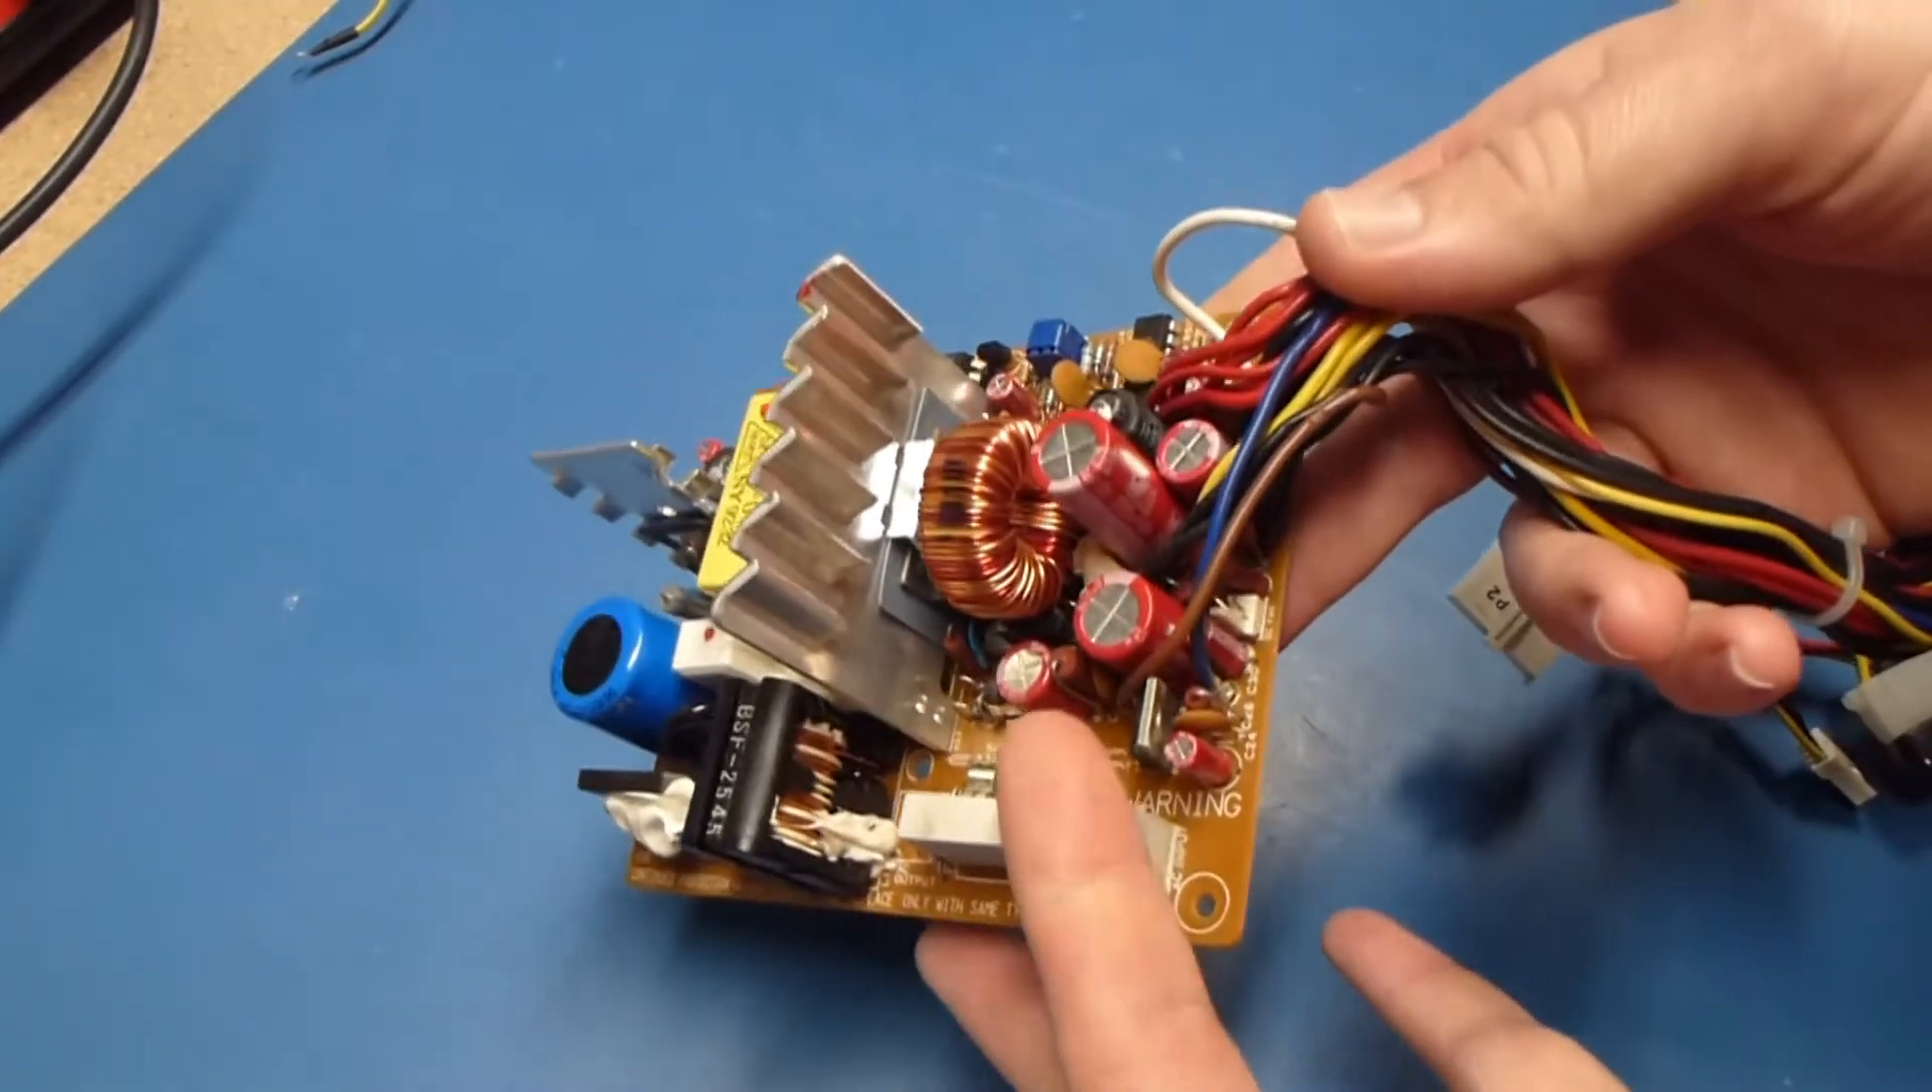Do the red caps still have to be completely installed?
No.